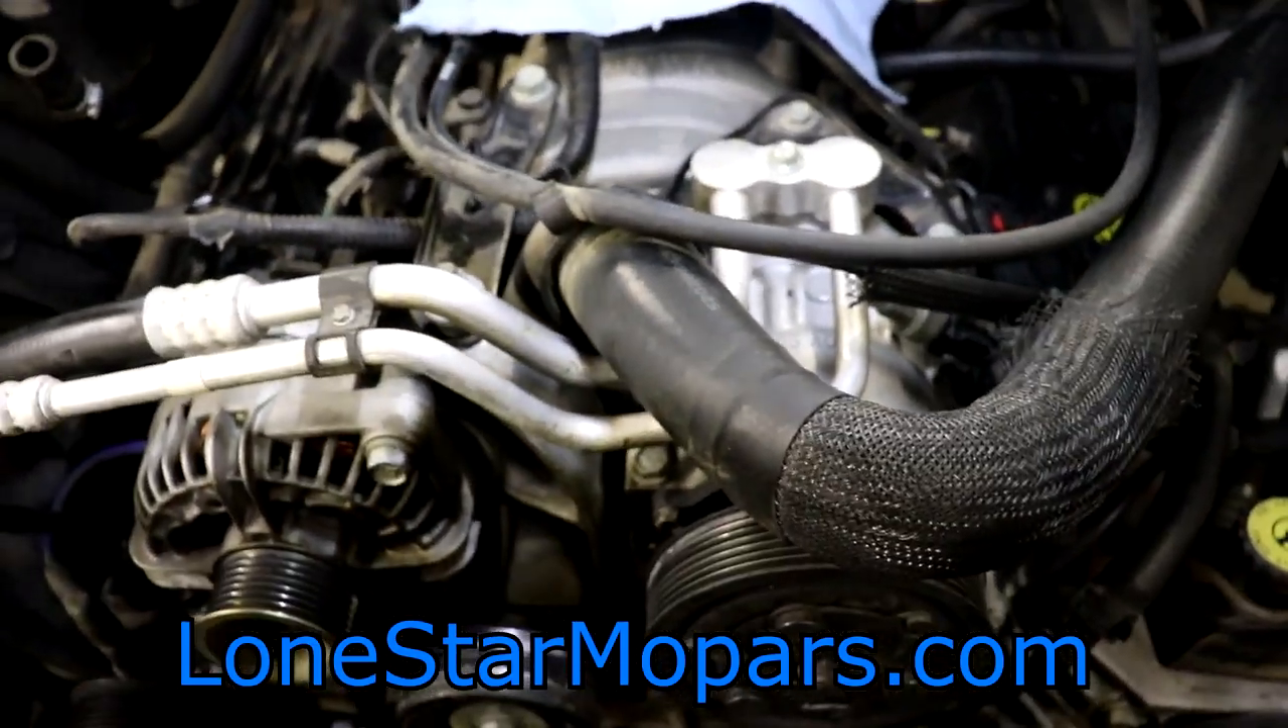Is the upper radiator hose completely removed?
No.